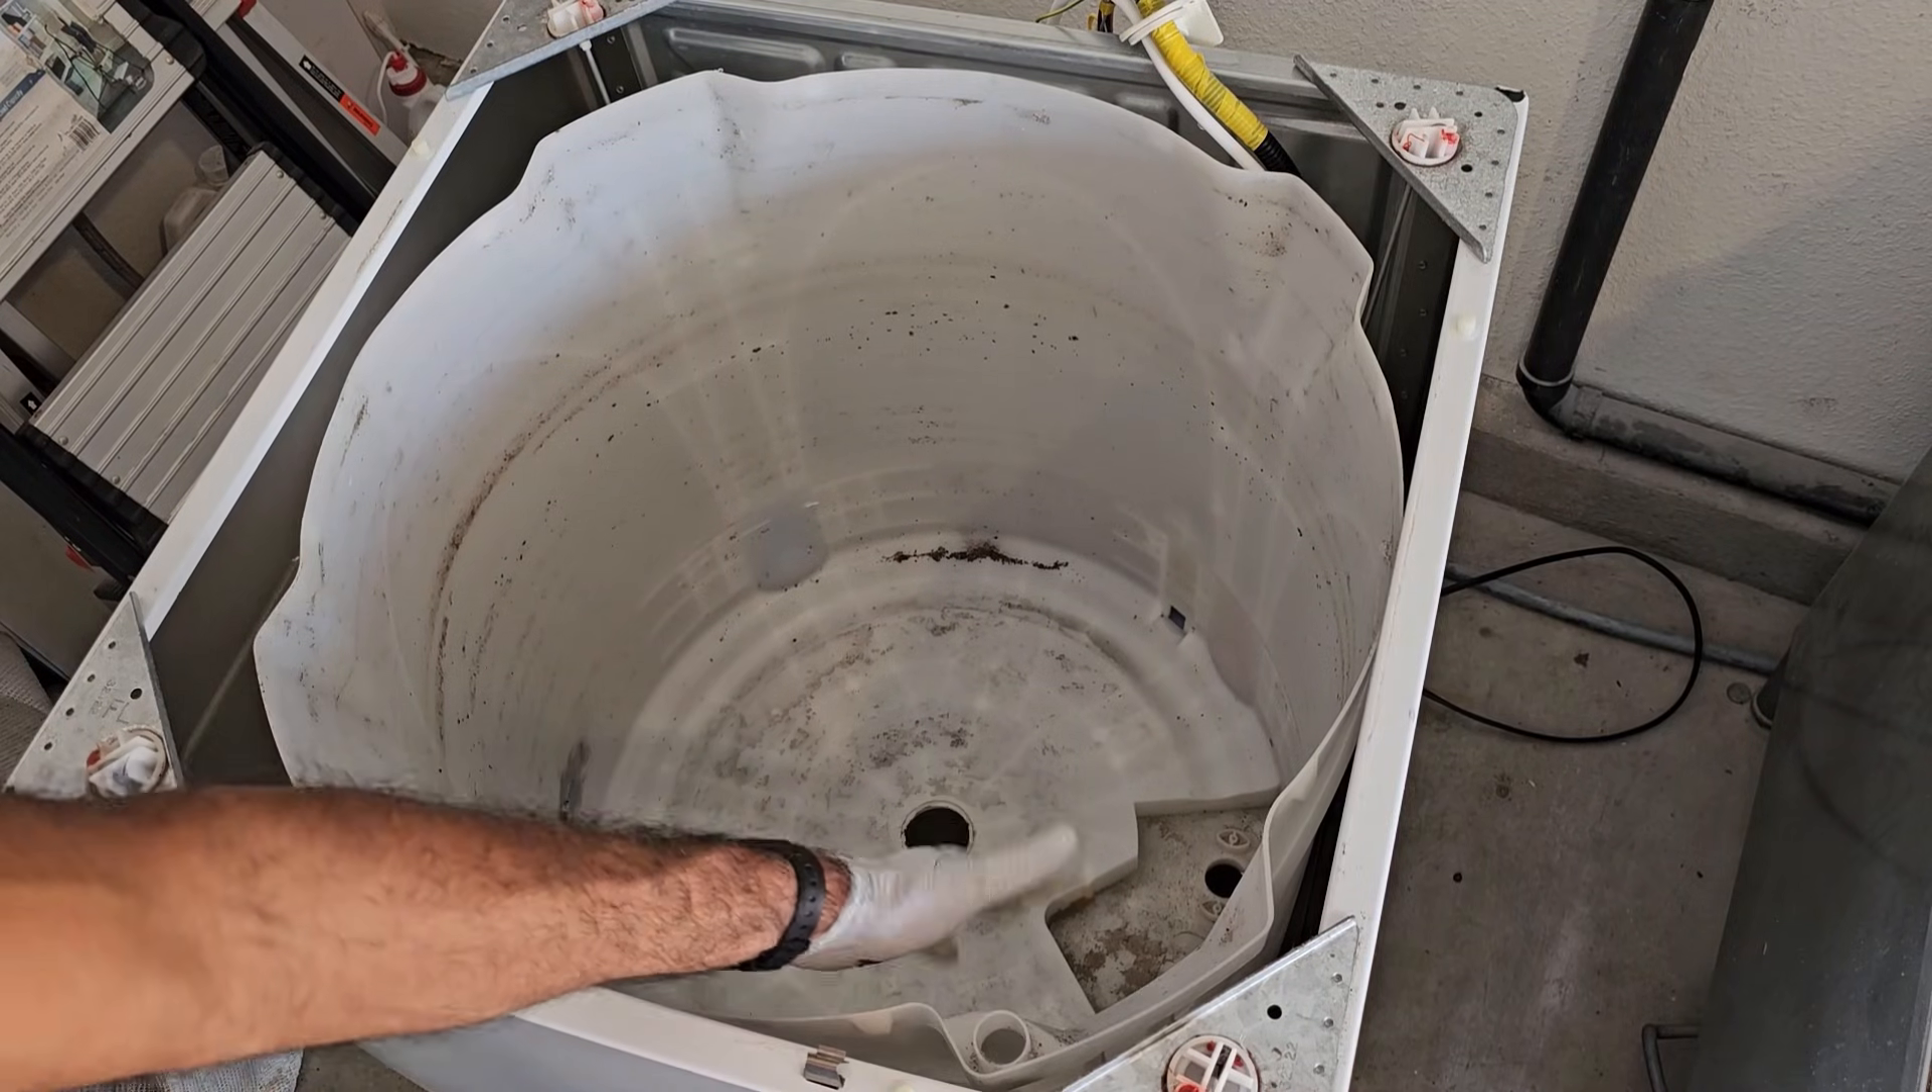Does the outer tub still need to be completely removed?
Yes.